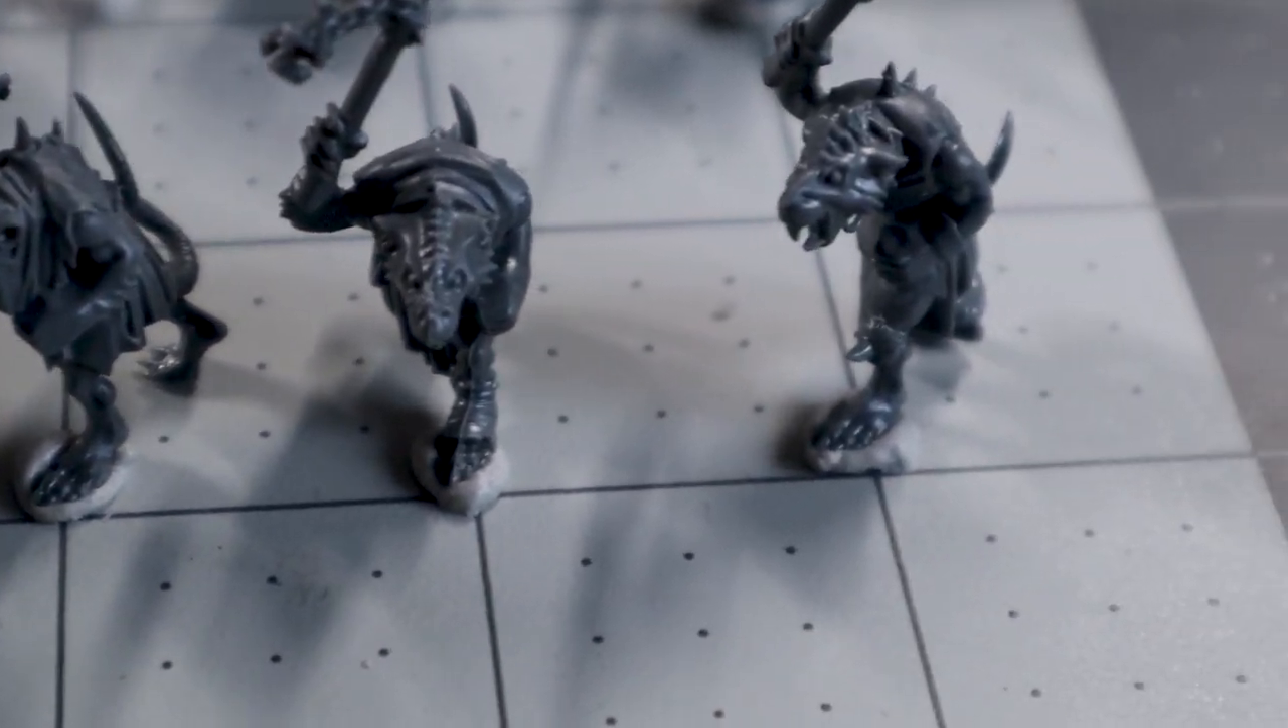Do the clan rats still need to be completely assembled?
No.